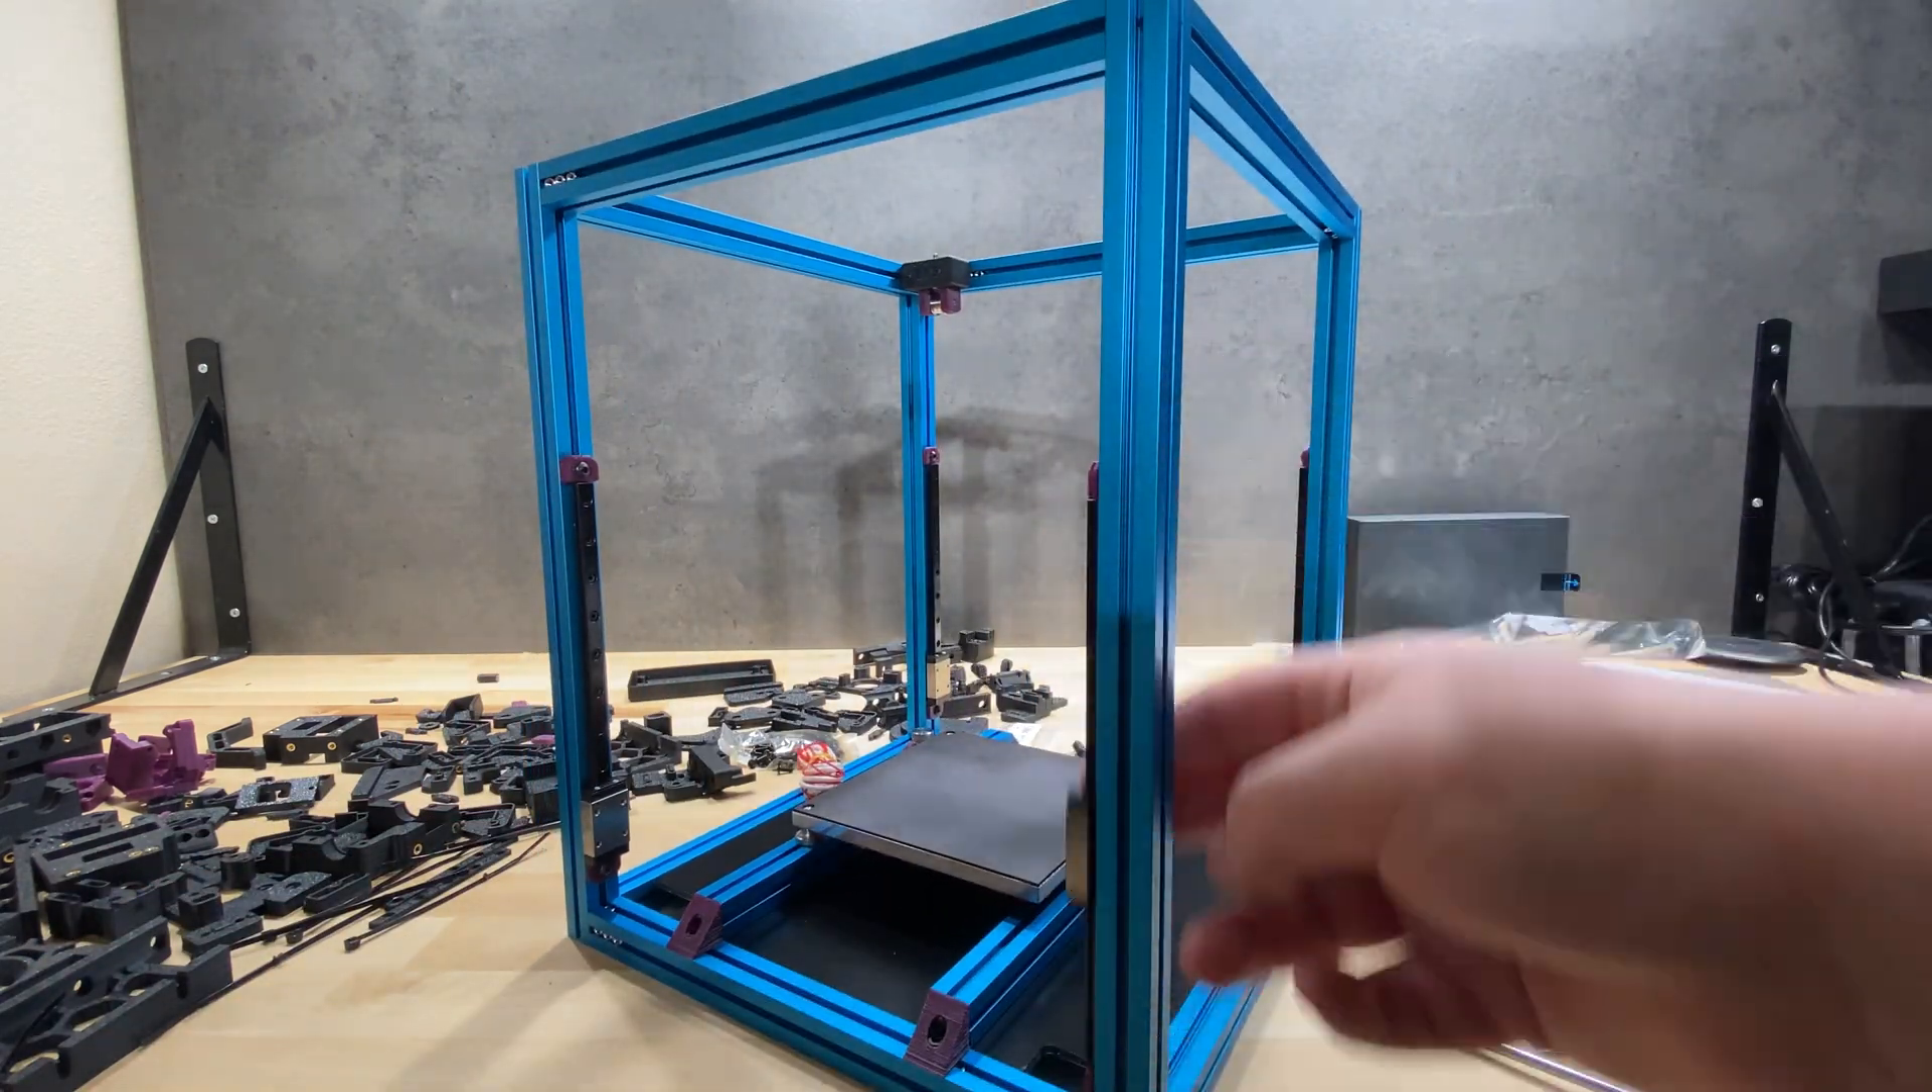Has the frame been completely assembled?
Yes.